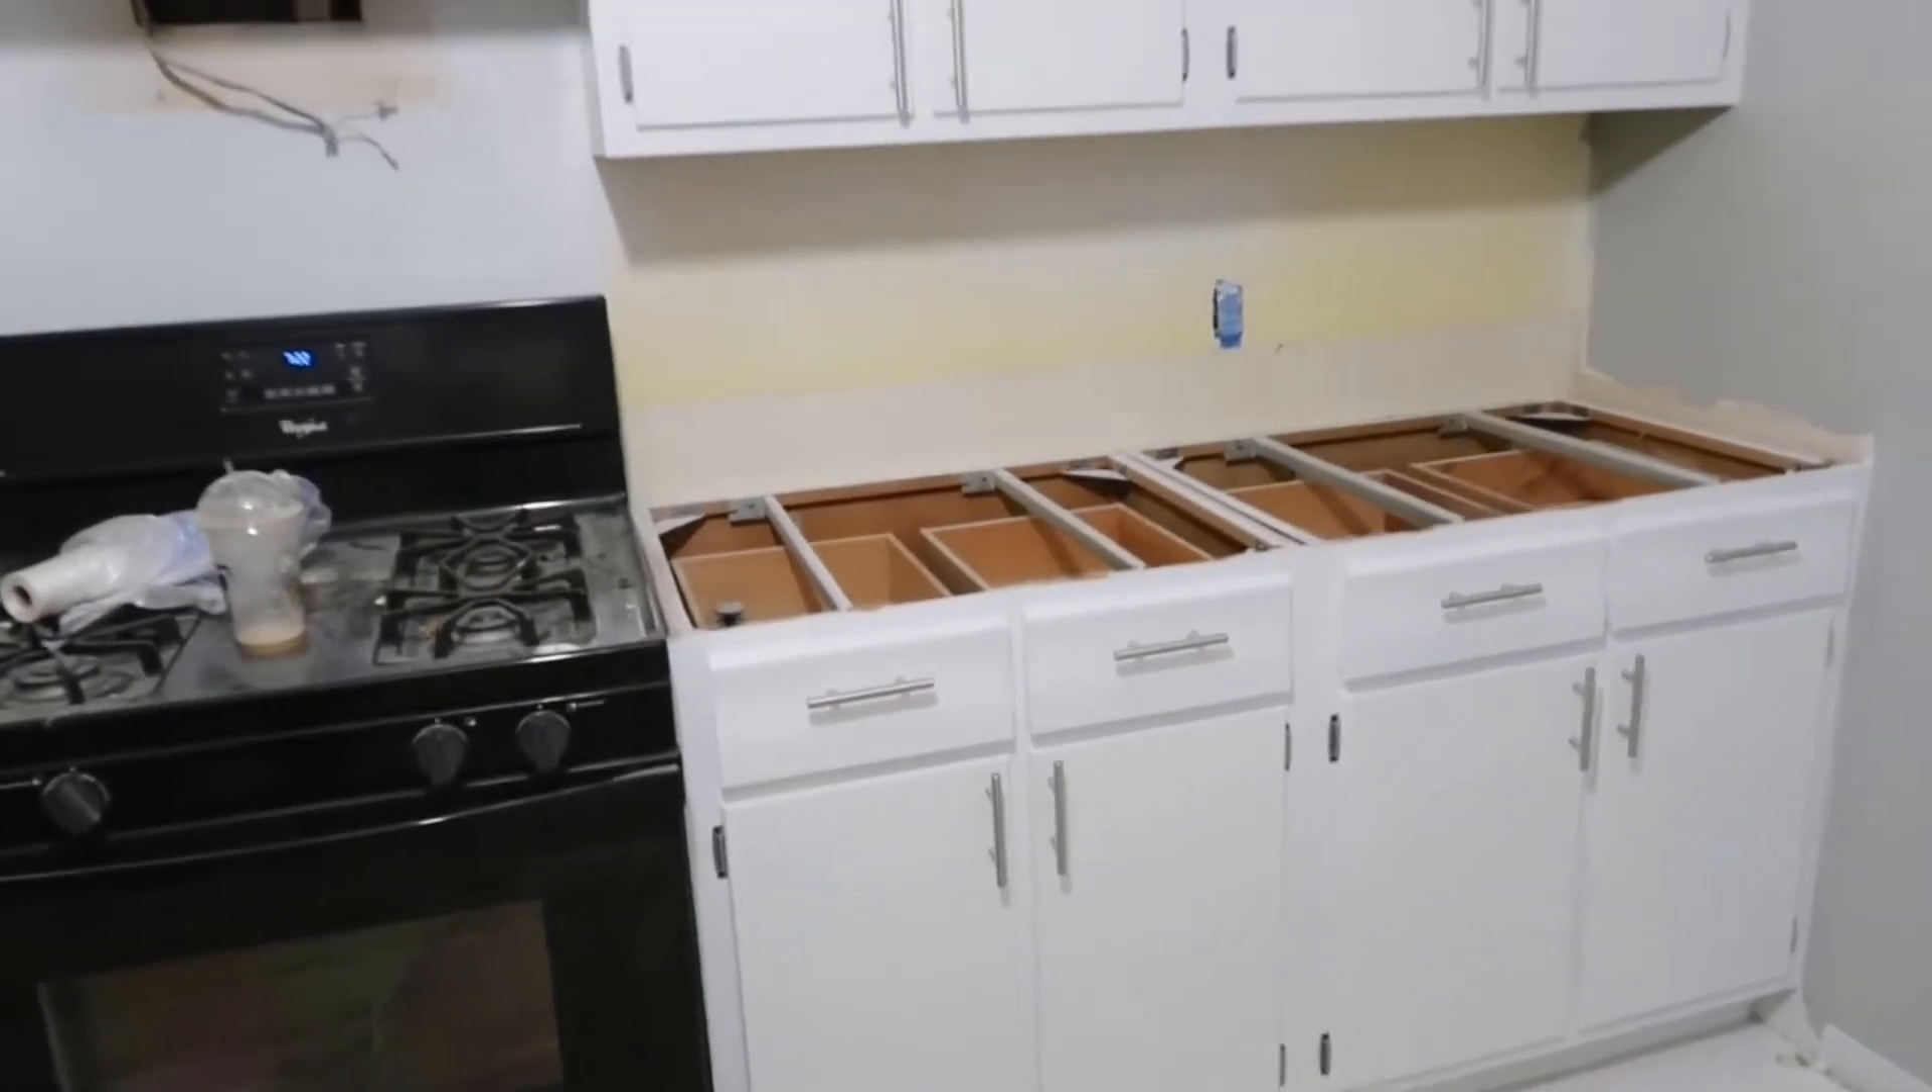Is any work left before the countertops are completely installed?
Yes.